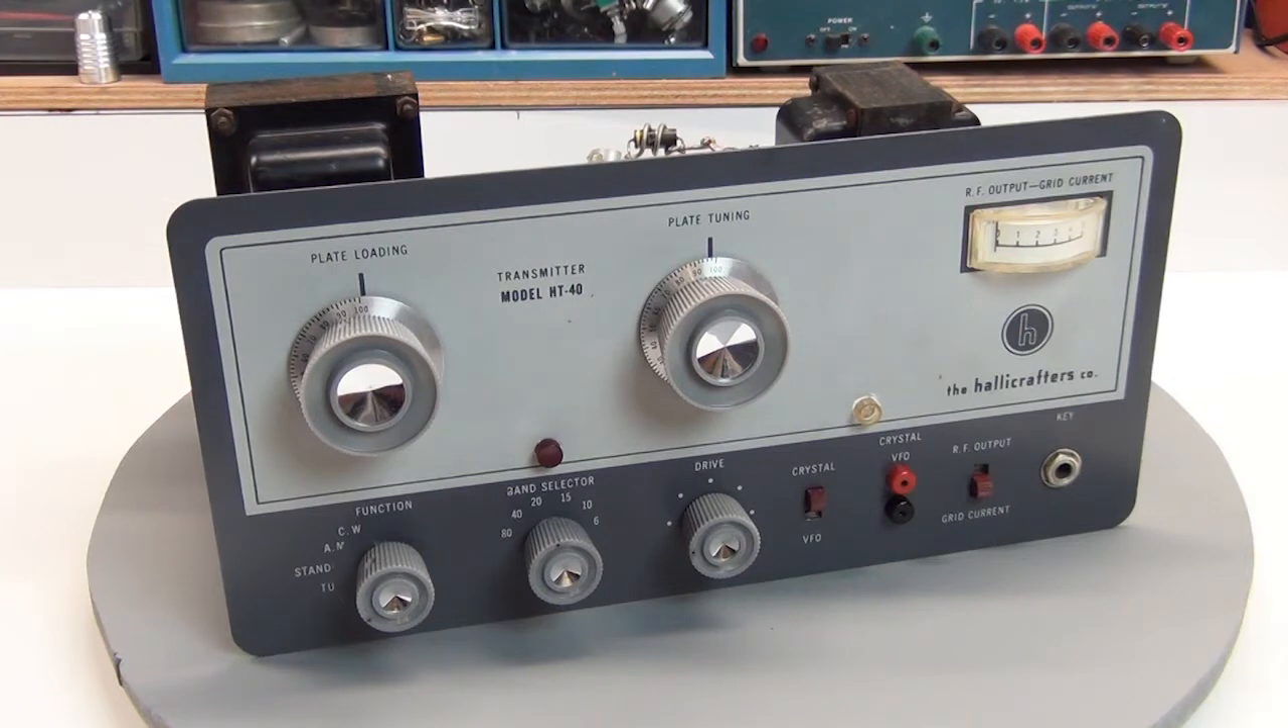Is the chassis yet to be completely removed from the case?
No.